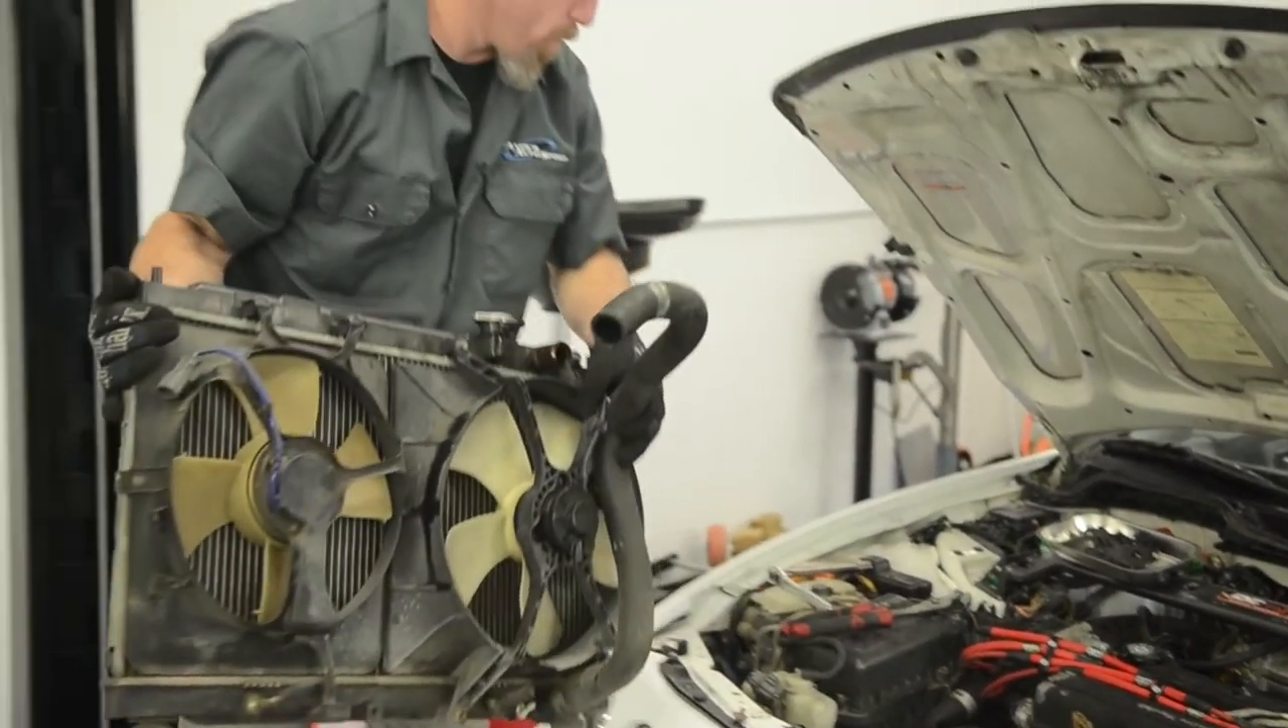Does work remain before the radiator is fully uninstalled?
No.